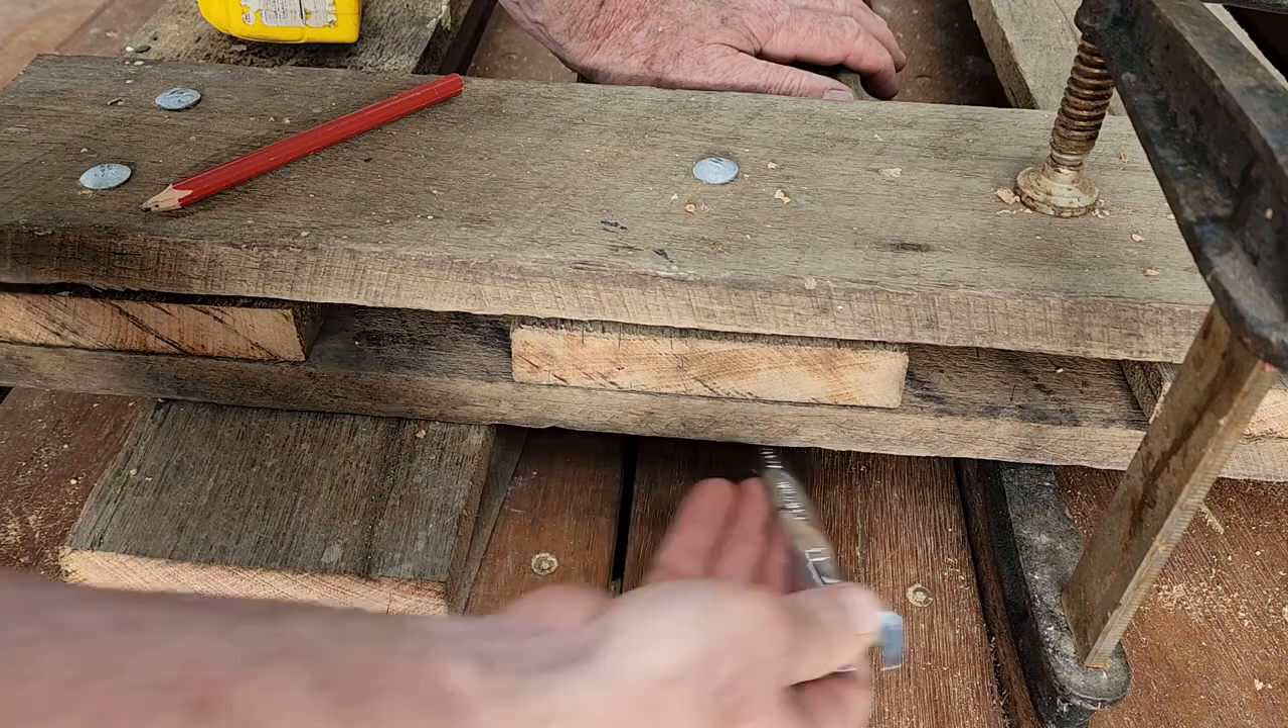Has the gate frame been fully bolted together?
No.